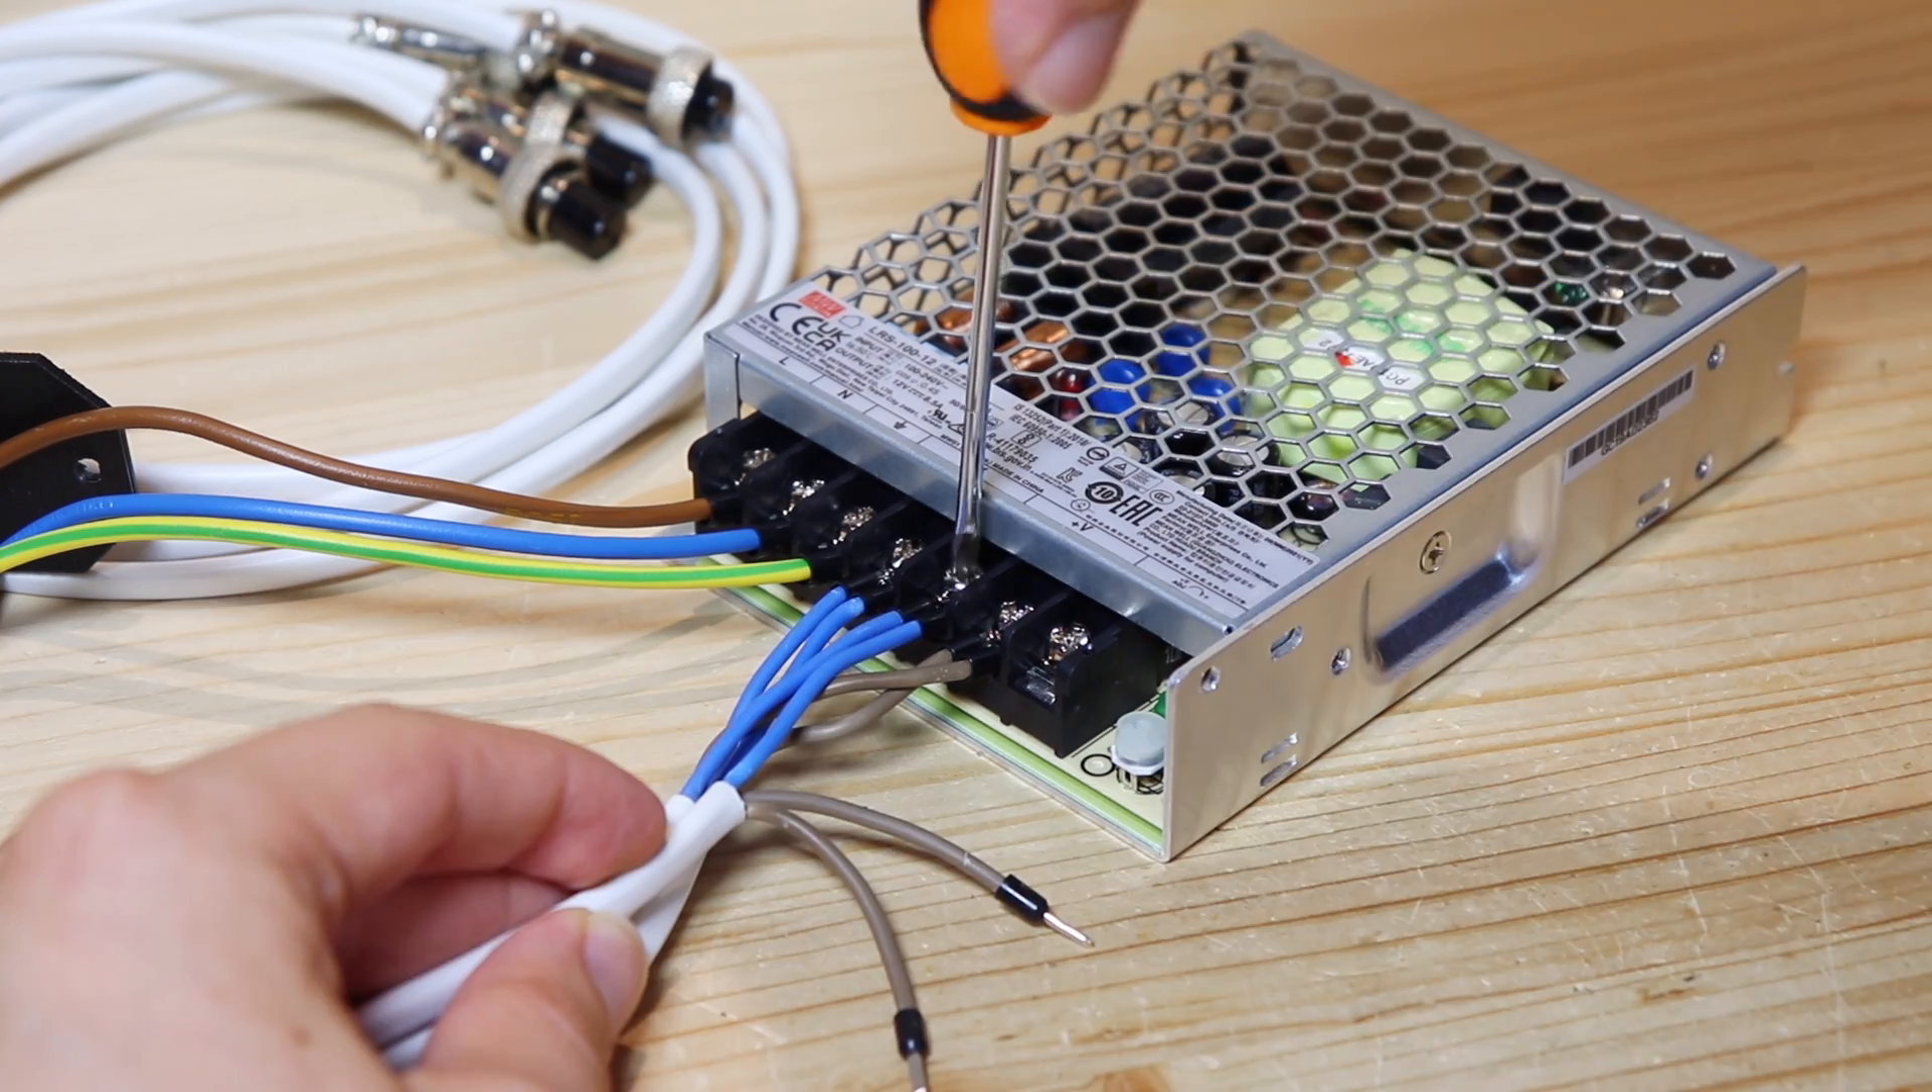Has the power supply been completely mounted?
No.